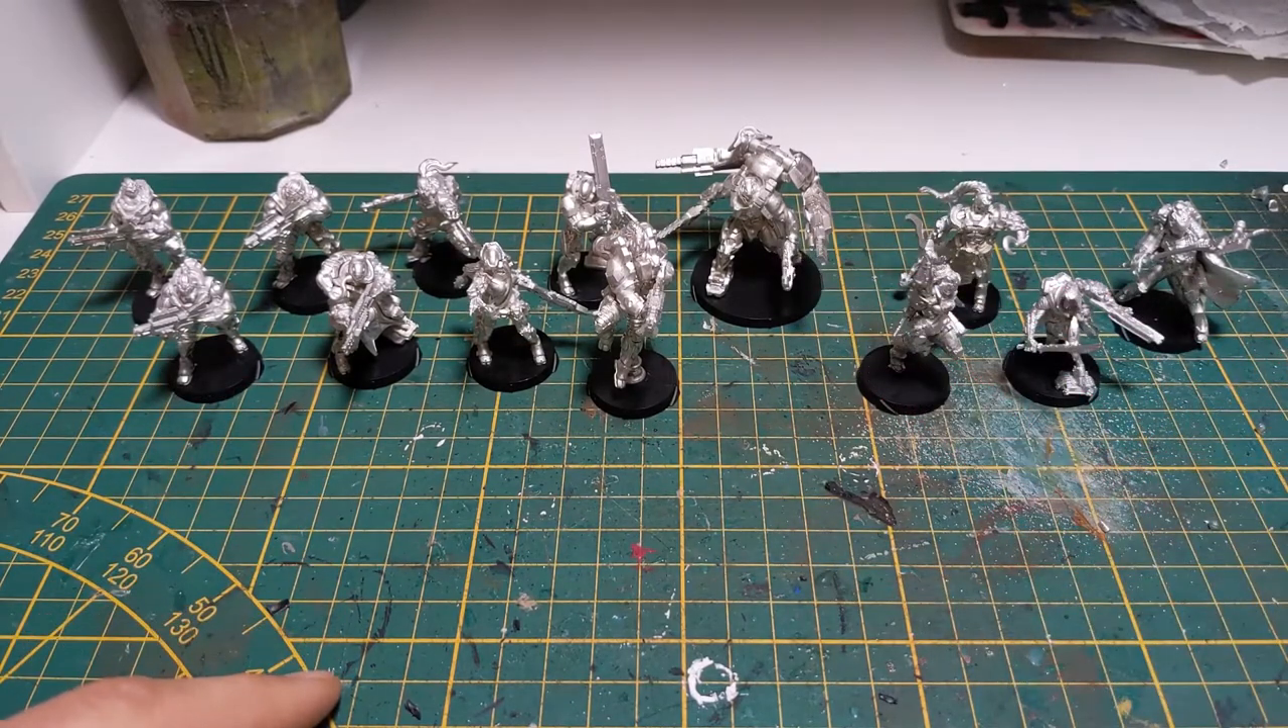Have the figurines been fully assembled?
Yes.